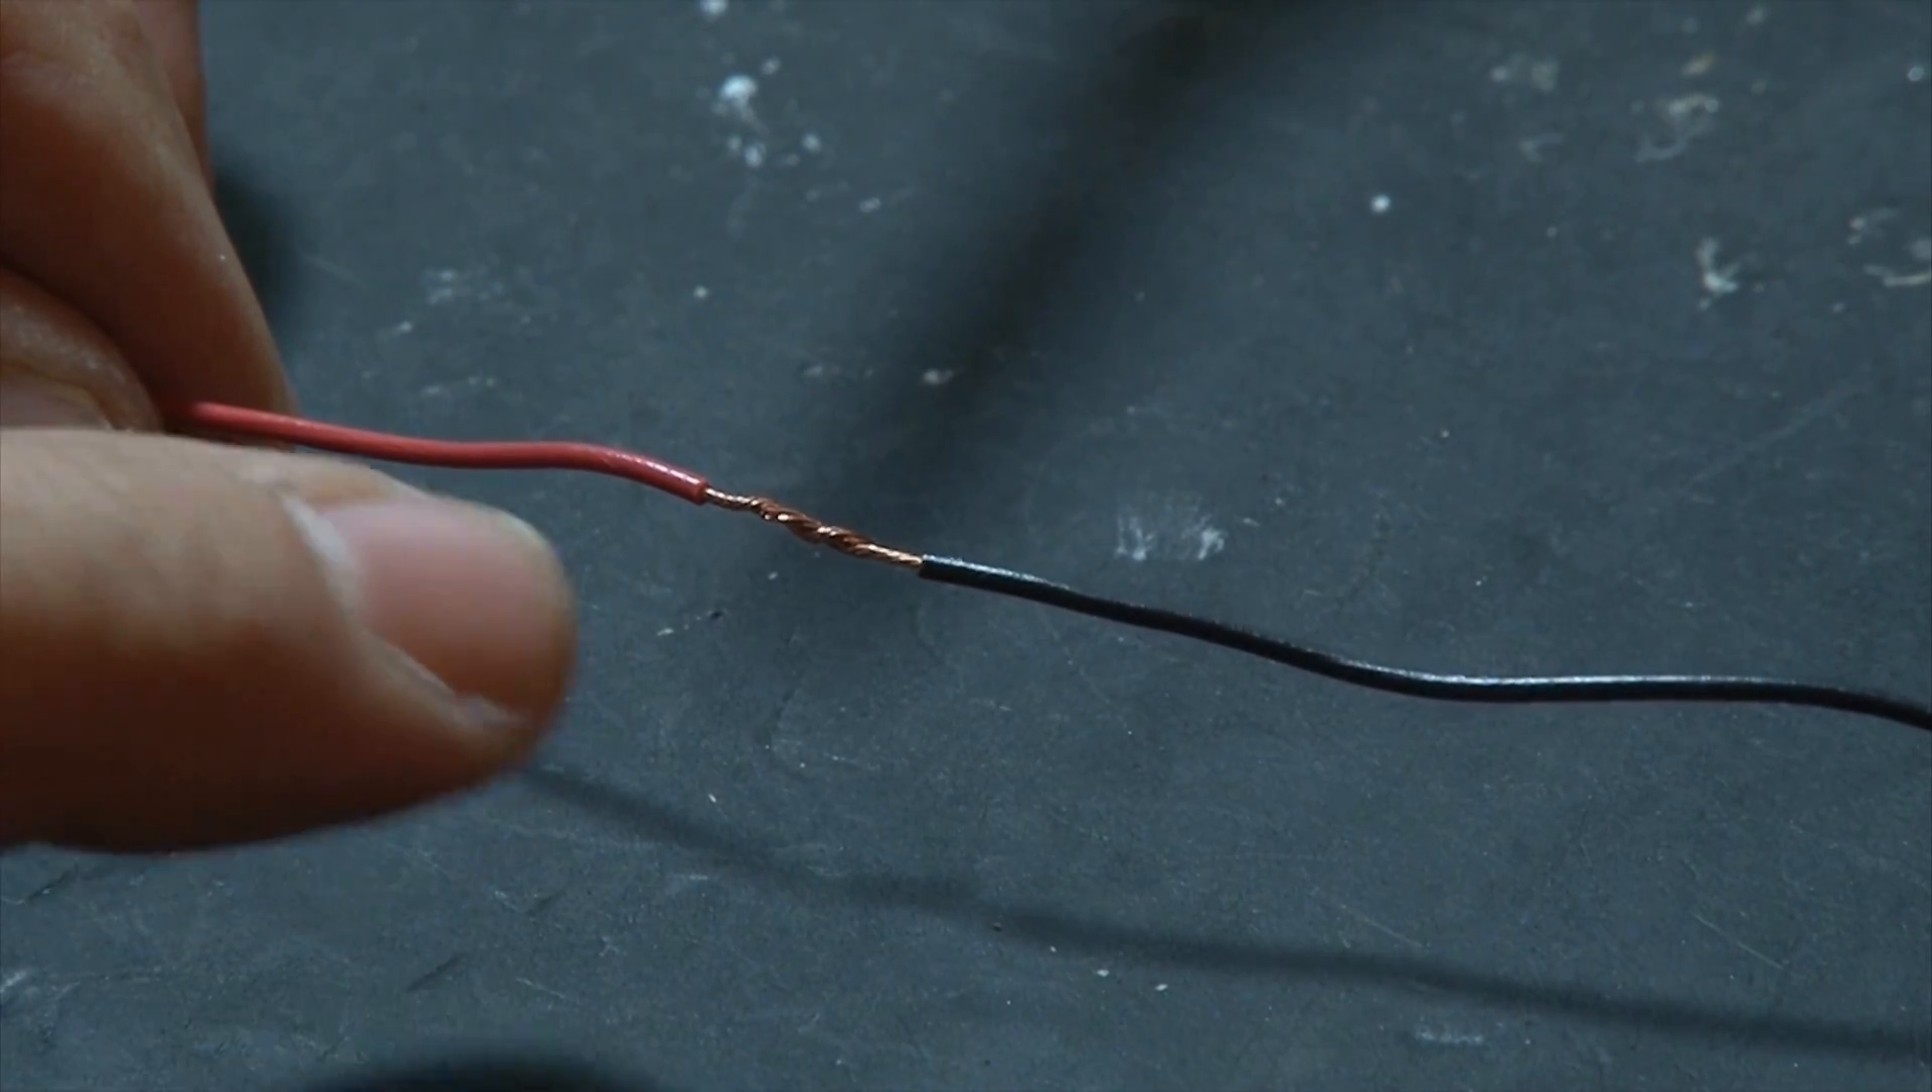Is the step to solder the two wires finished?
No.